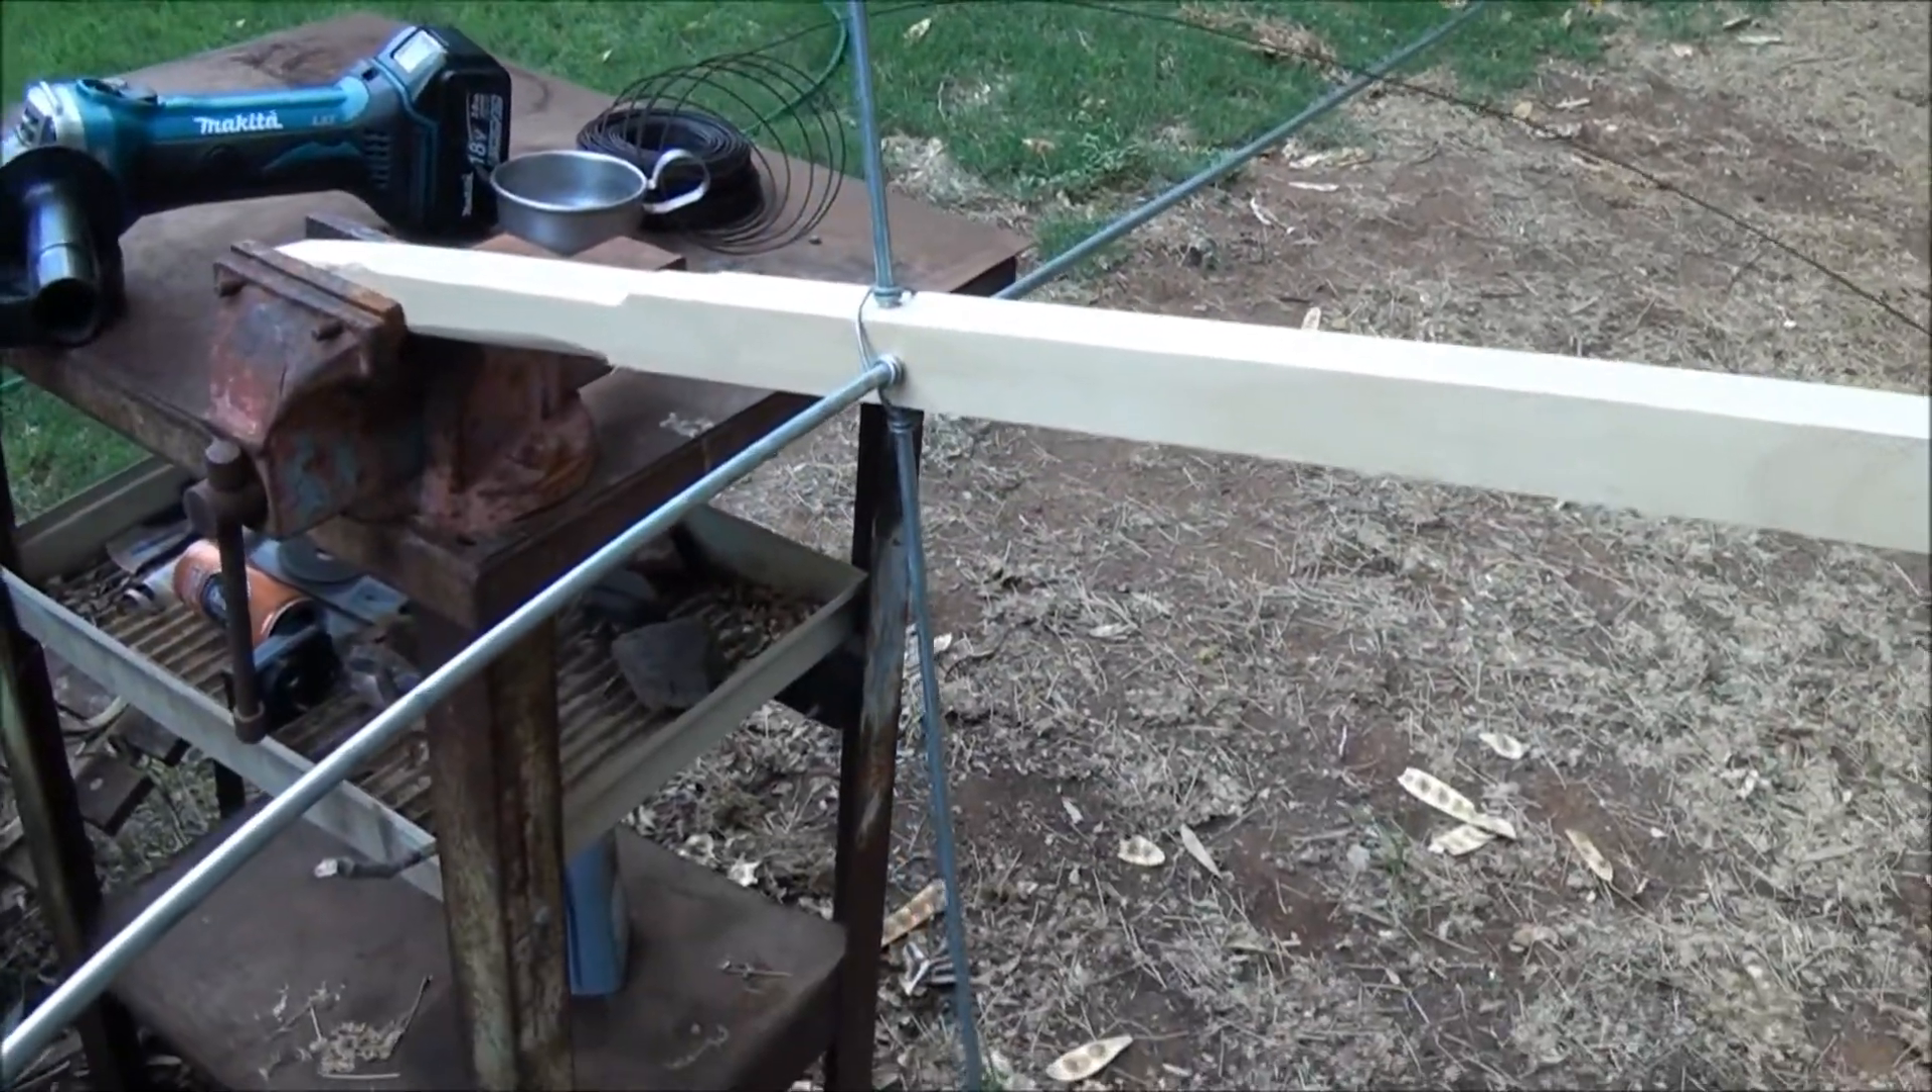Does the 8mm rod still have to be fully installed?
No.